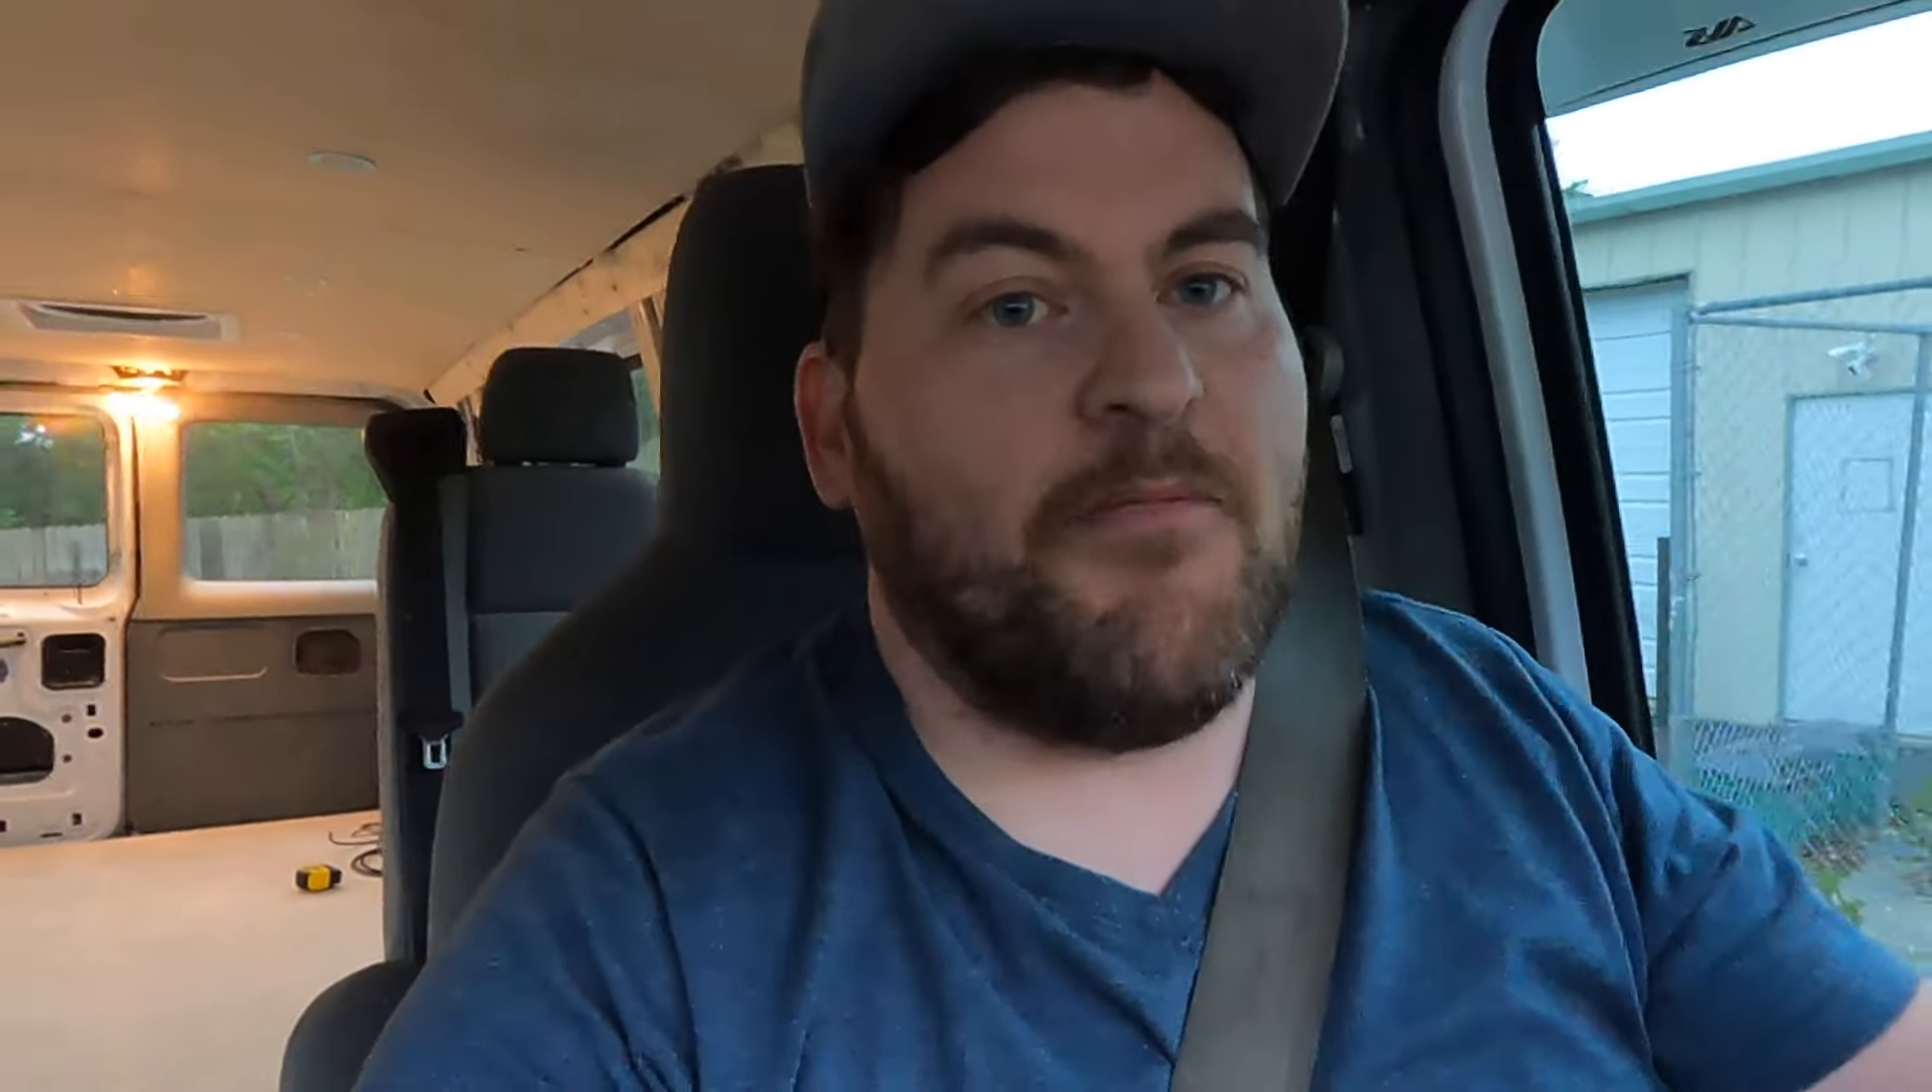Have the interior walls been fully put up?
No.